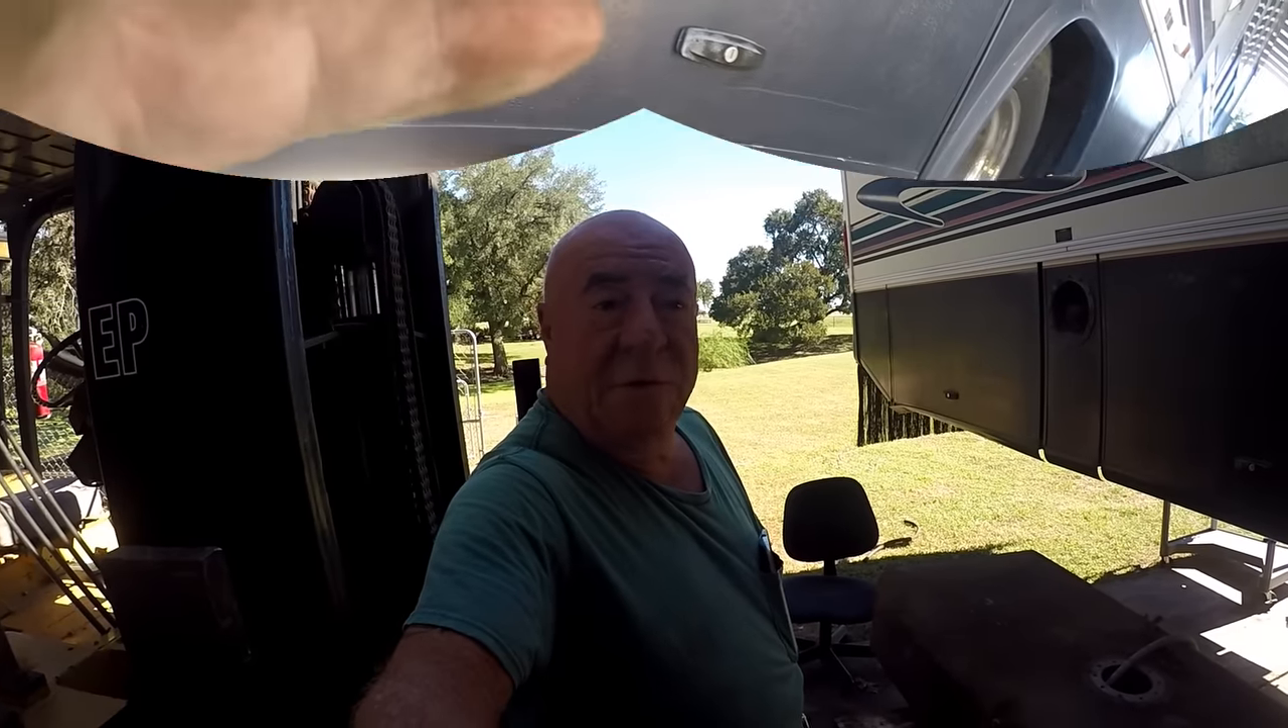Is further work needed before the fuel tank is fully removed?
No.